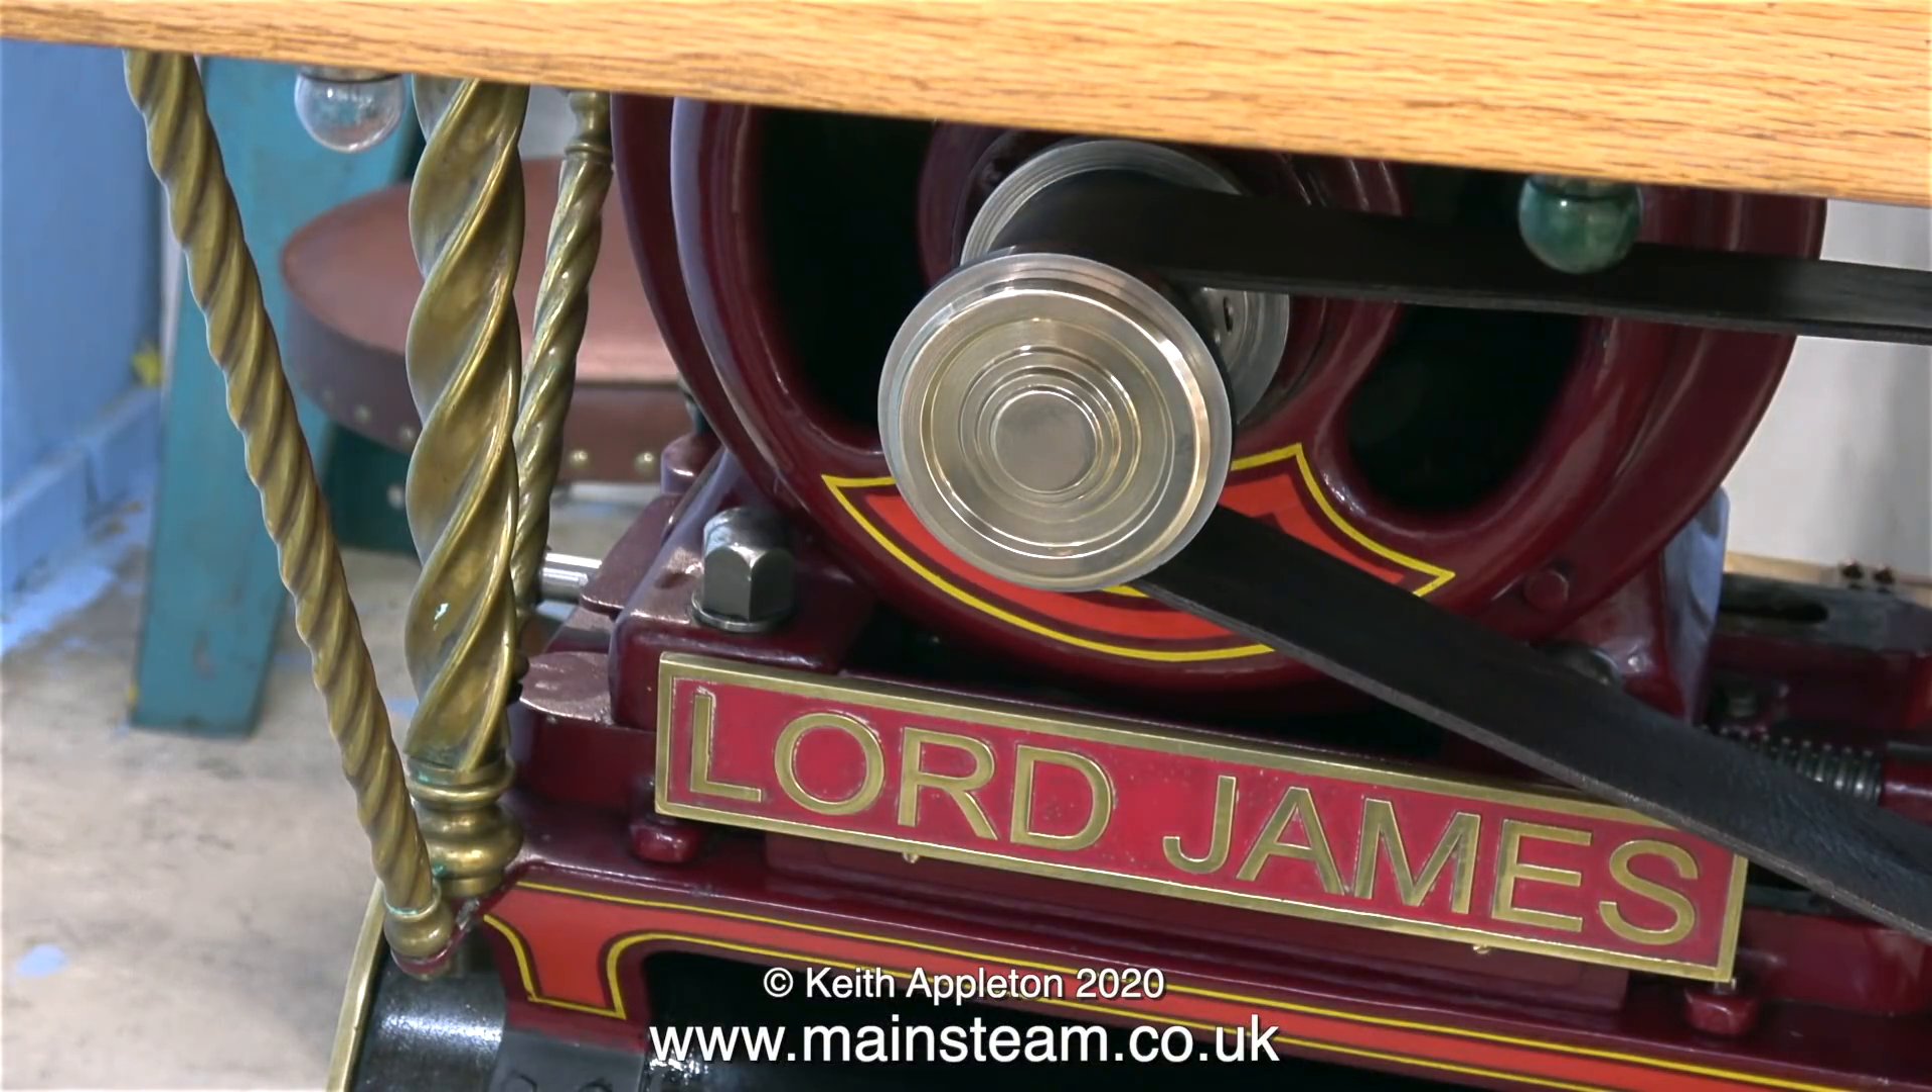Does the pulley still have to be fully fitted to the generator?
No.